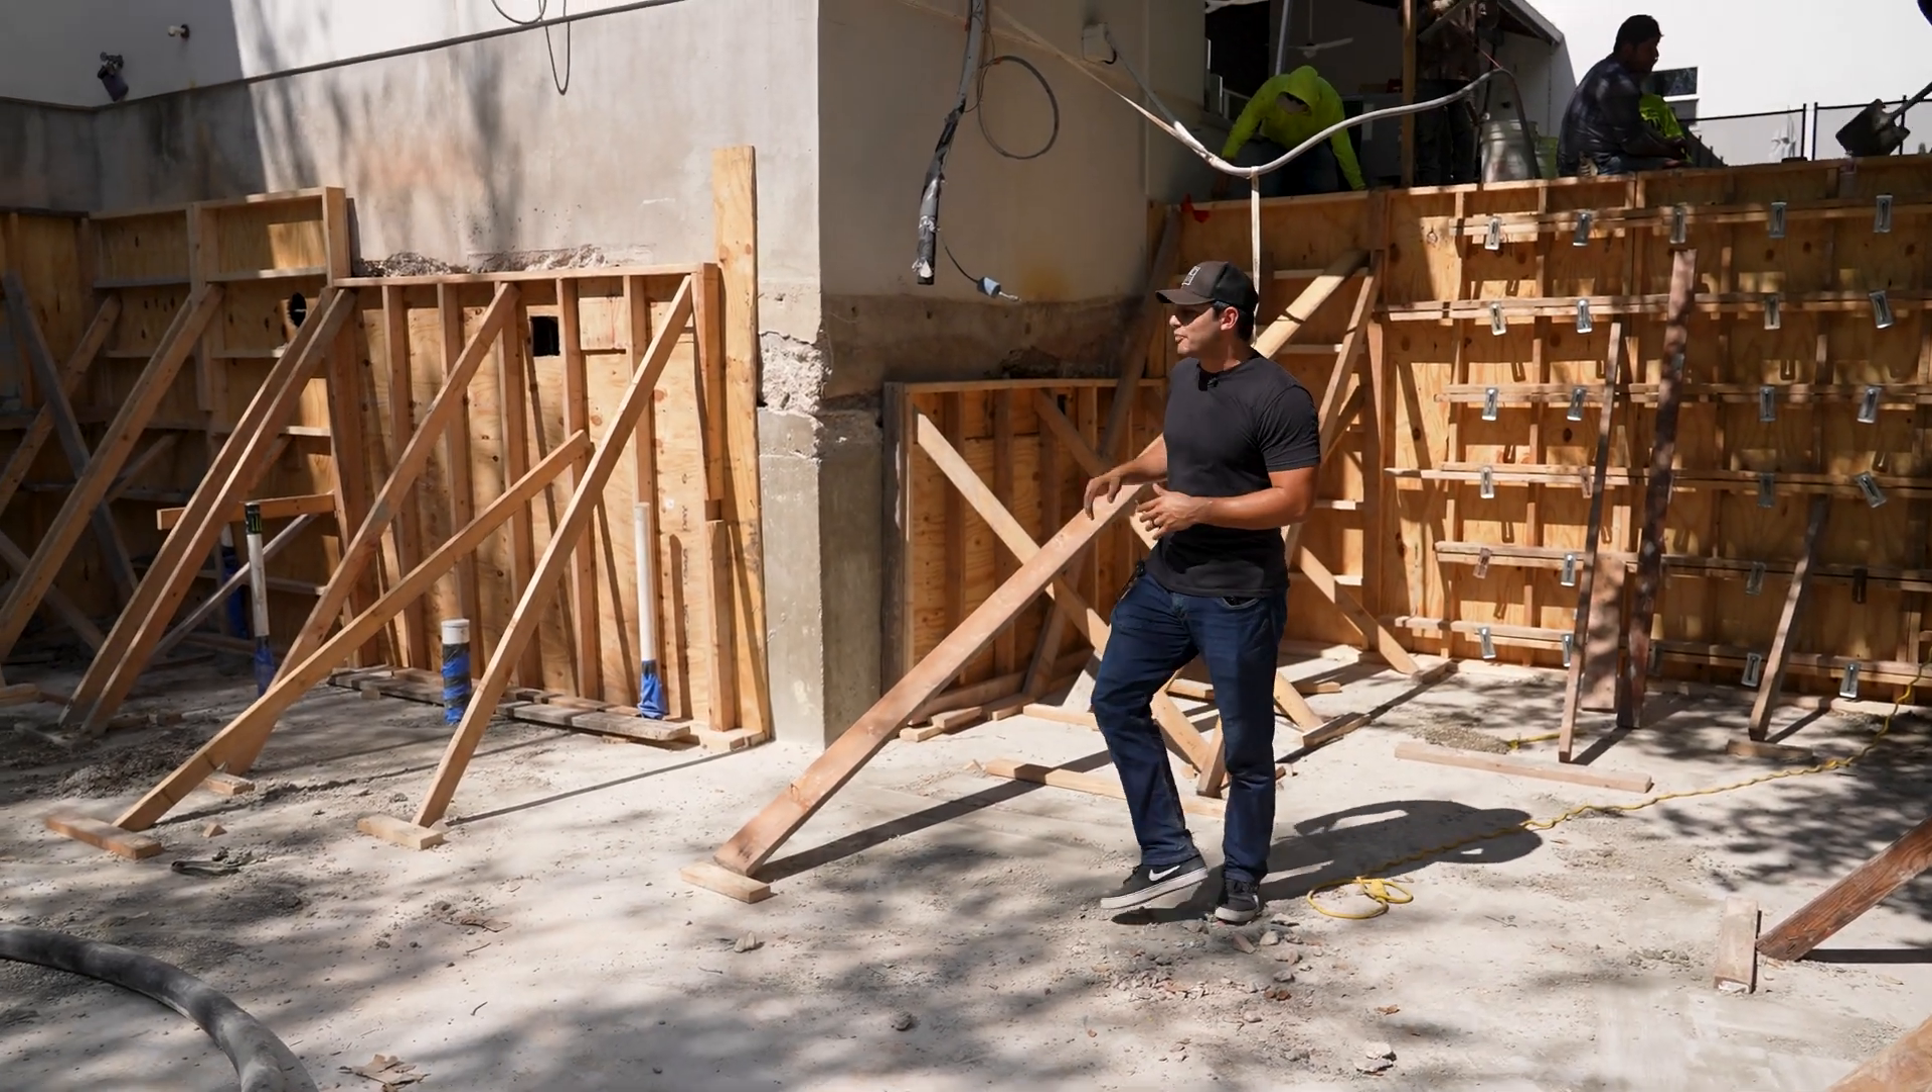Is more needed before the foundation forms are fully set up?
No.